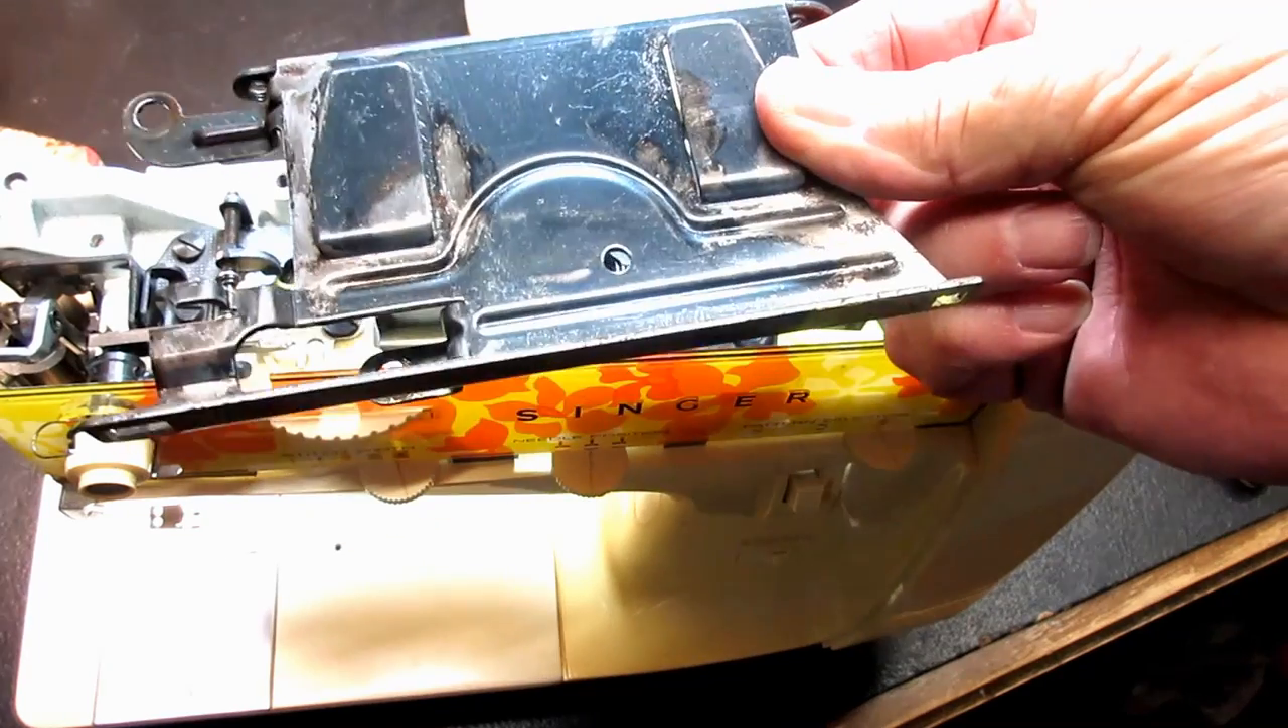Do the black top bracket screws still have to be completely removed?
No.